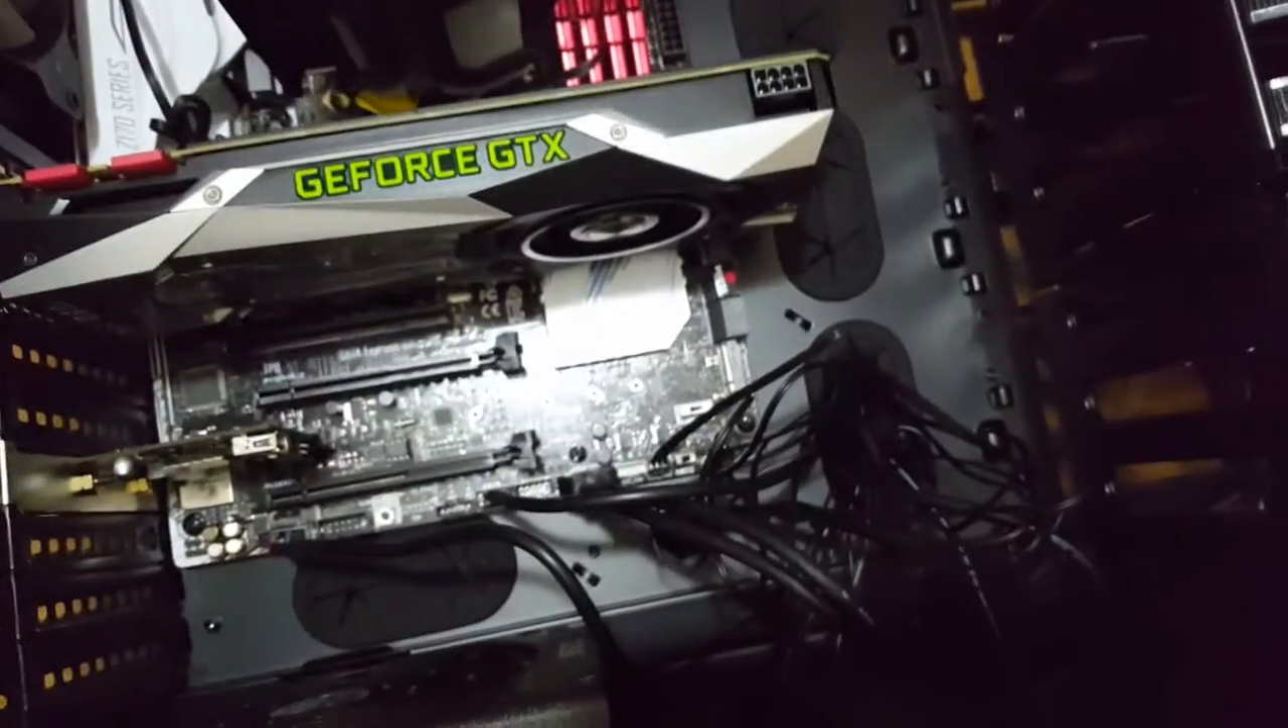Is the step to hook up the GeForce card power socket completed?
No.